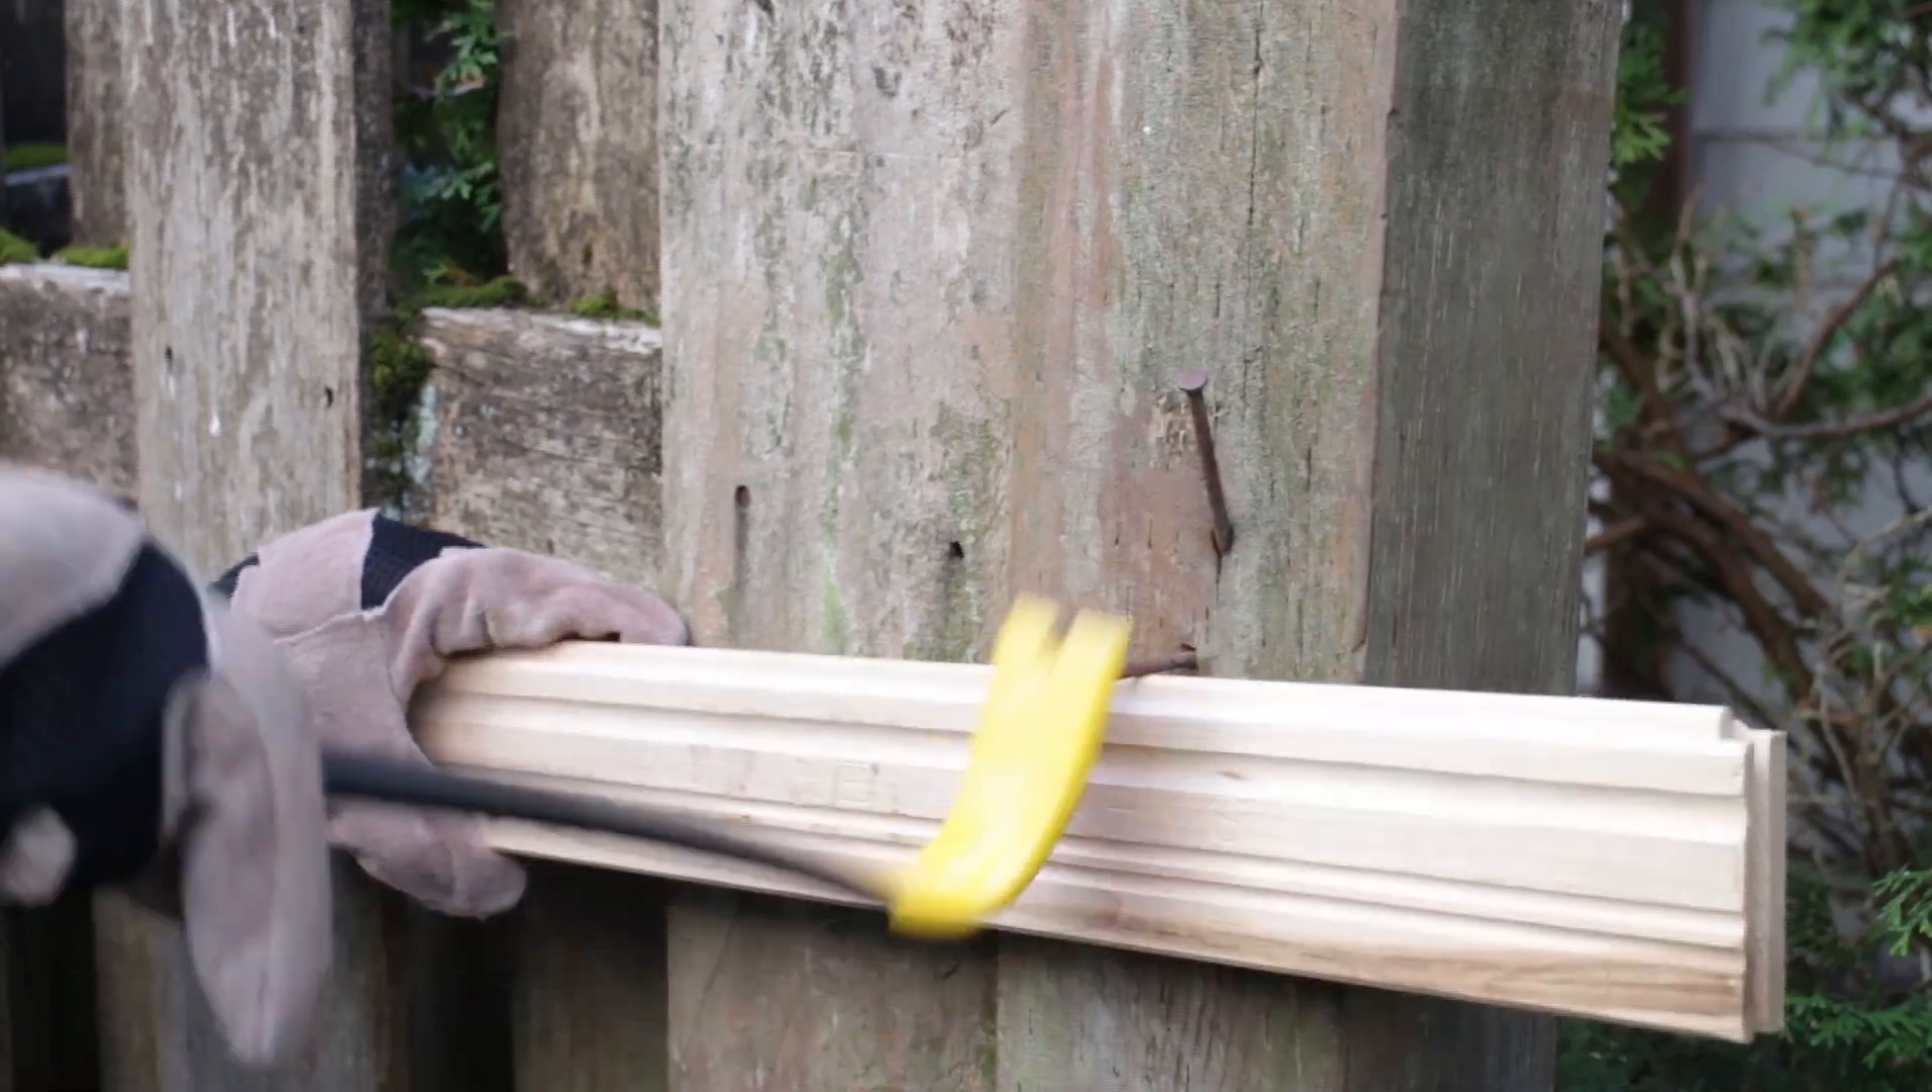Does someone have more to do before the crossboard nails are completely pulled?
Yes.